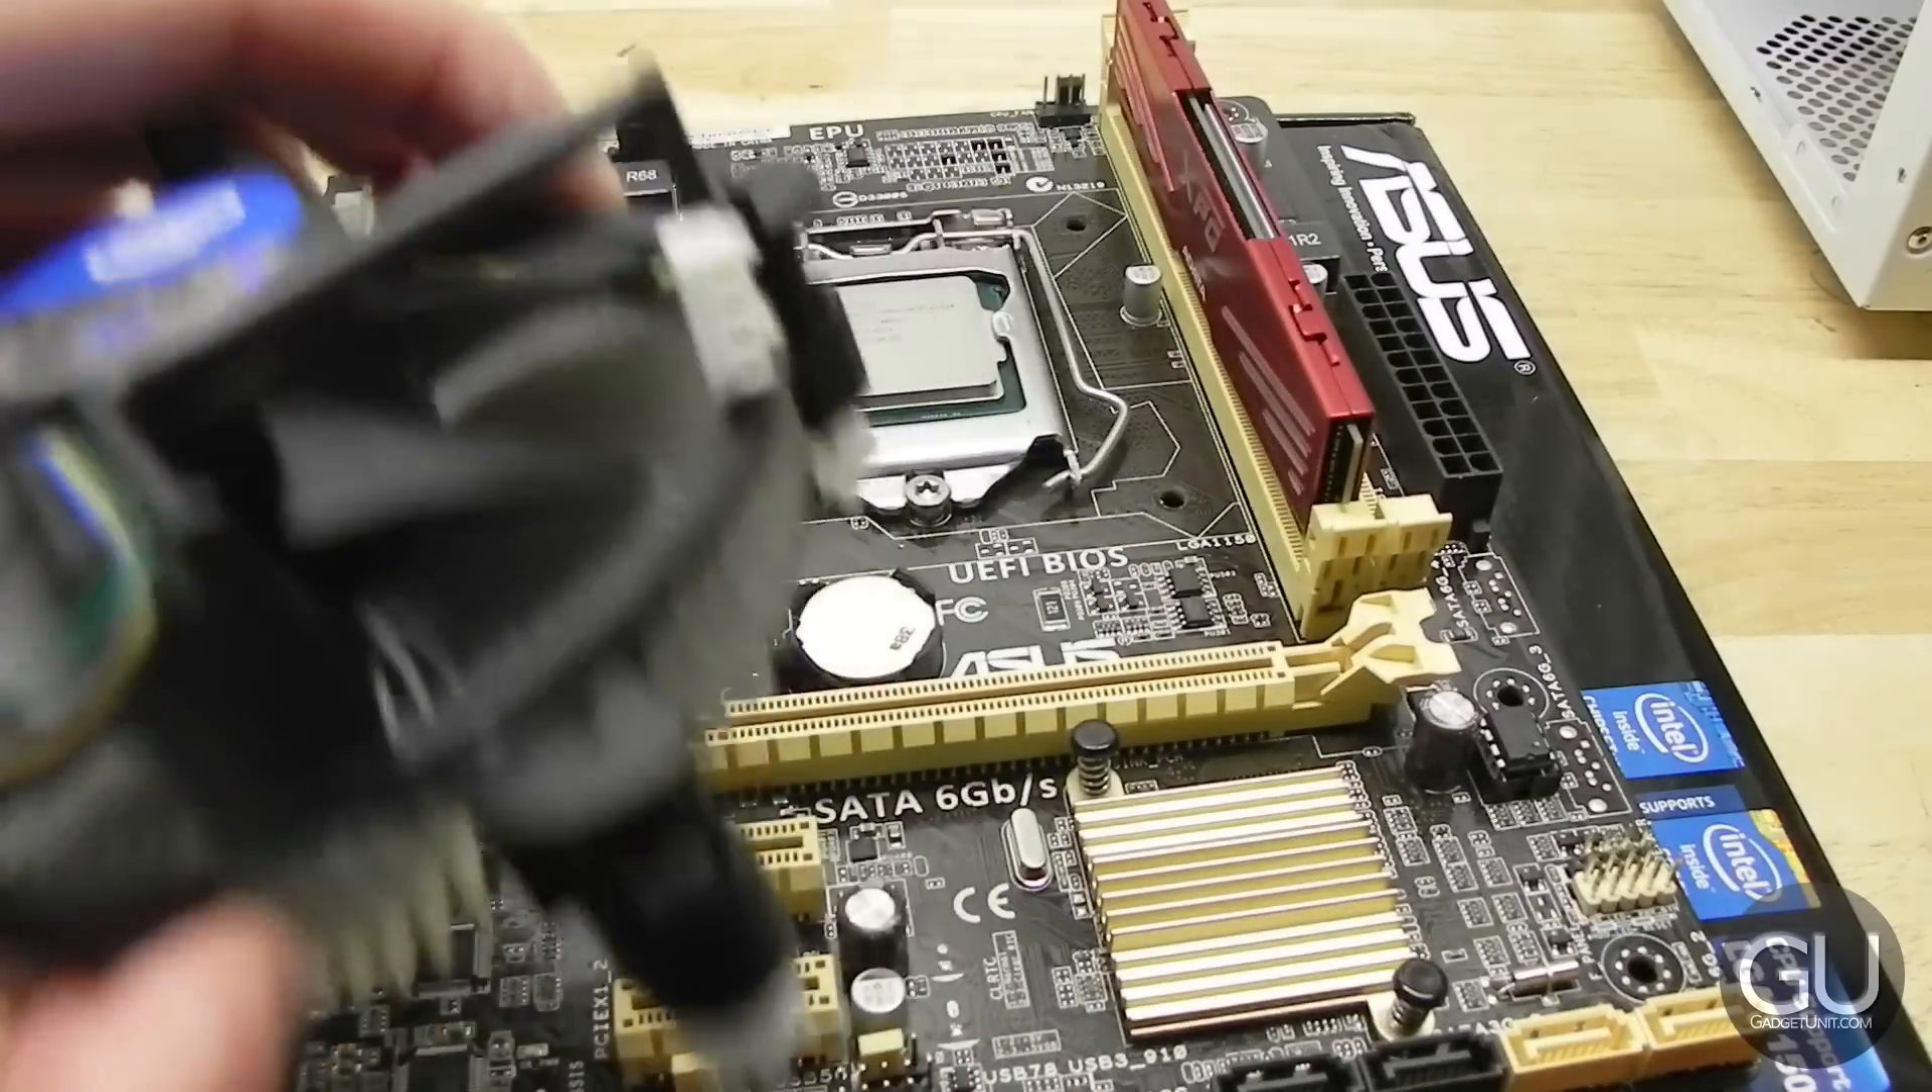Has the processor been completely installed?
Yes.